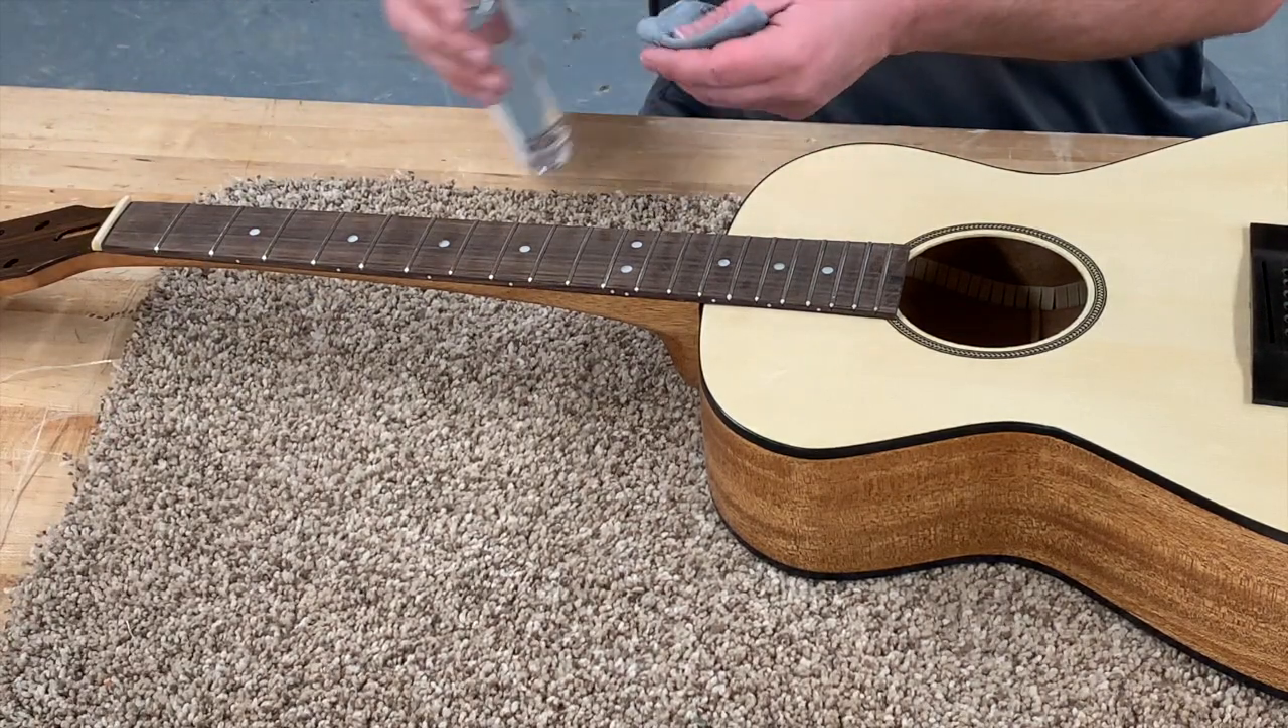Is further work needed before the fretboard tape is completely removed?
No.